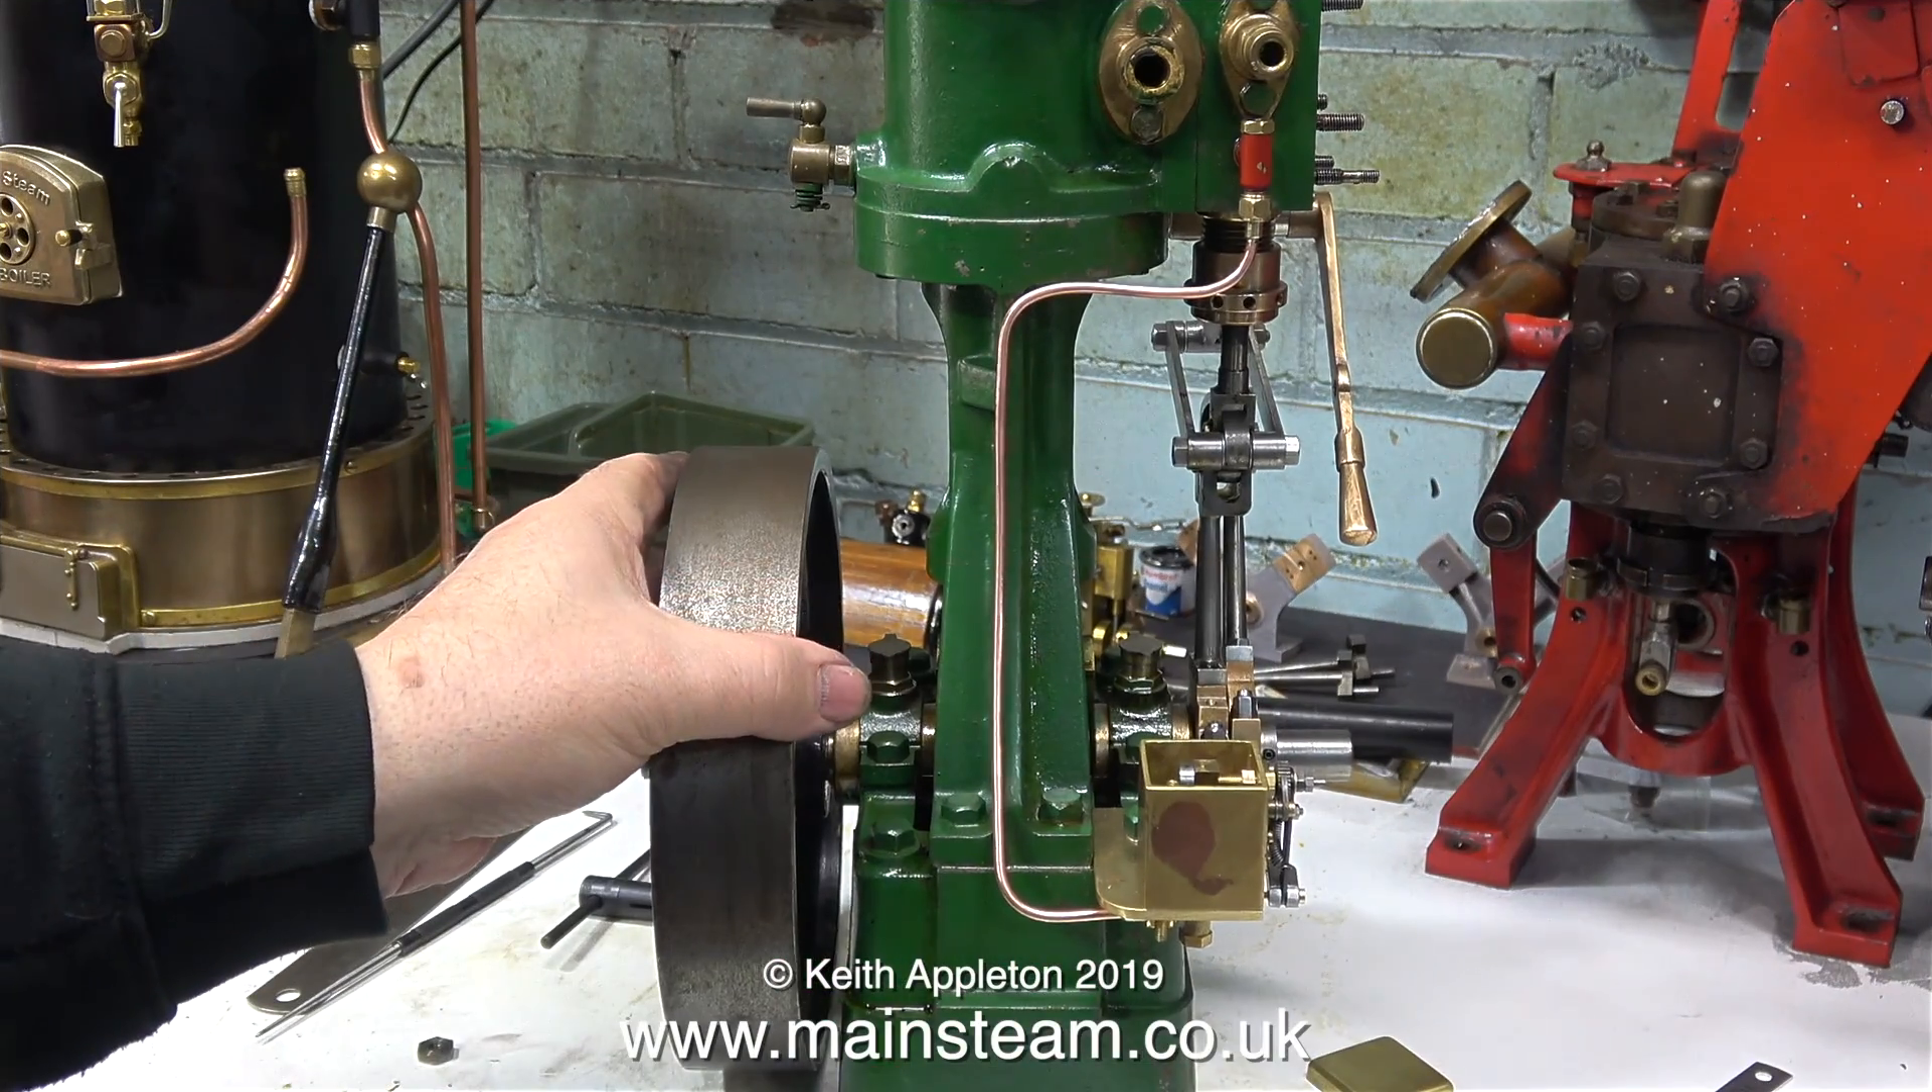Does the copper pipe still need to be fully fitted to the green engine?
No.